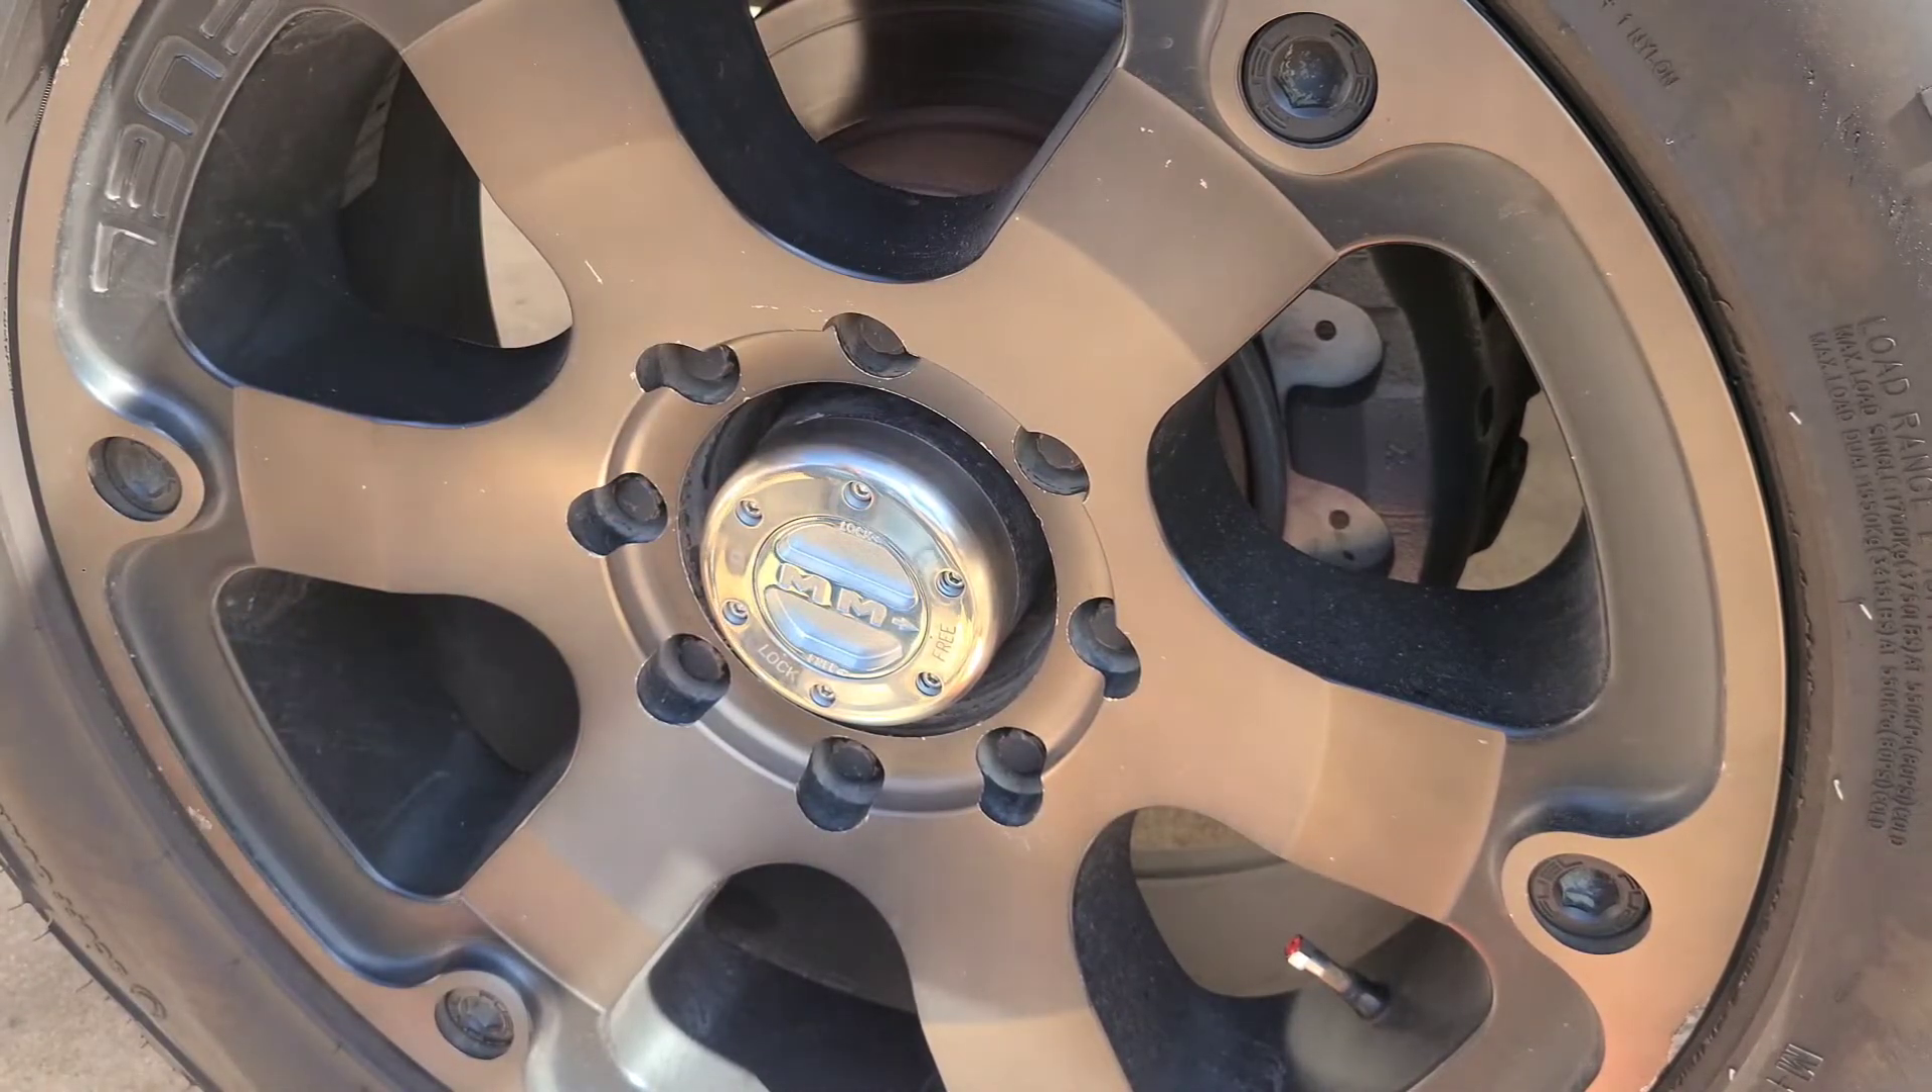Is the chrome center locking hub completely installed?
Yes.